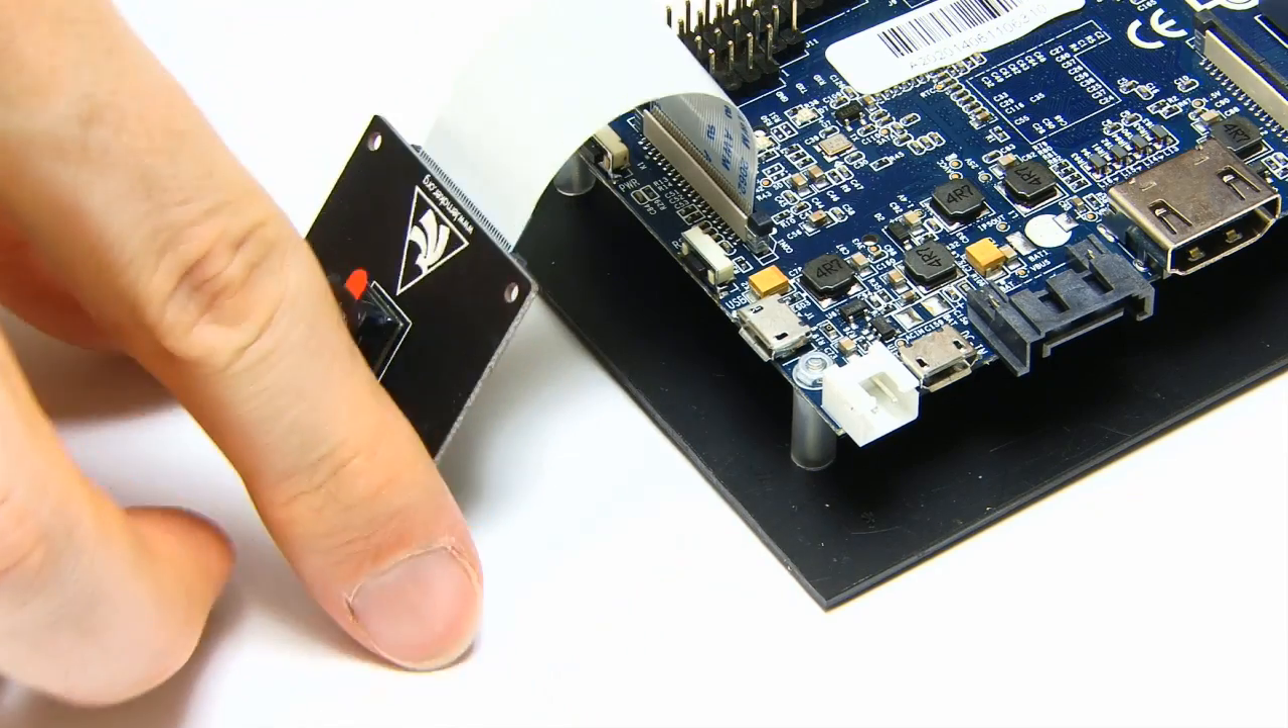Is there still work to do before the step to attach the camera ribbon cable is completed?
No.